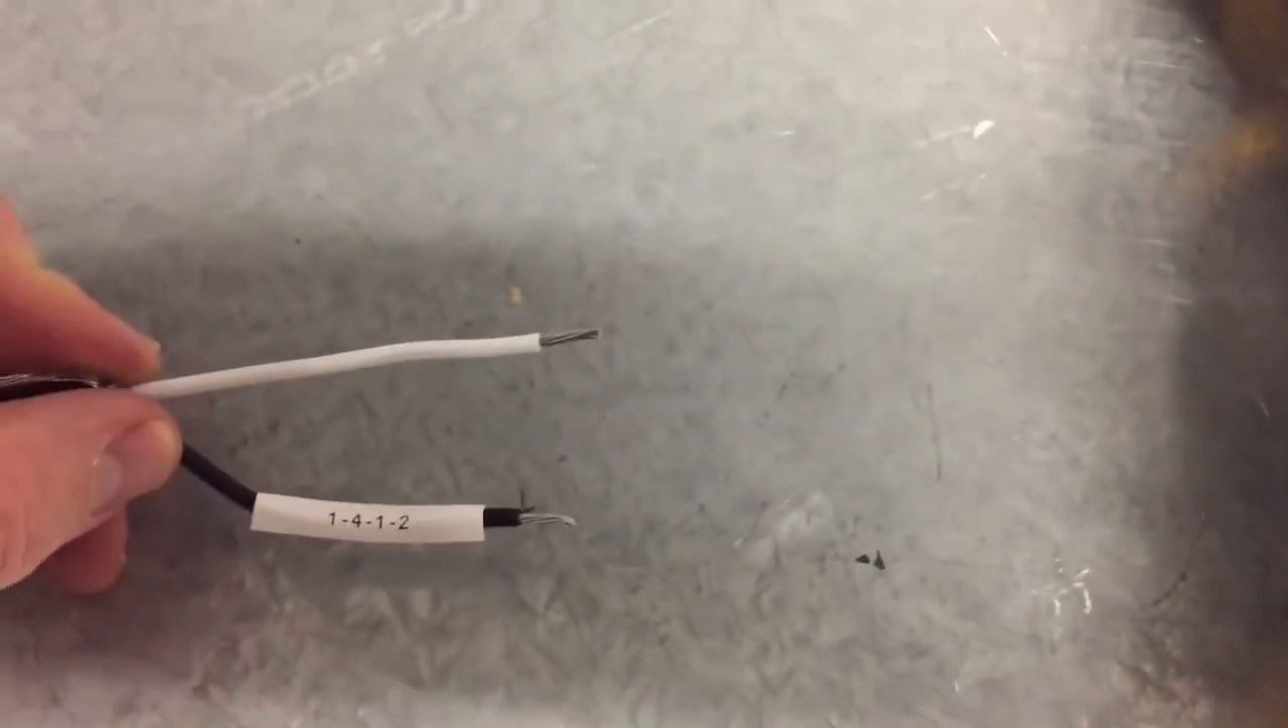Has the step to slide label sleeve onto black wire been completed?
Yes.